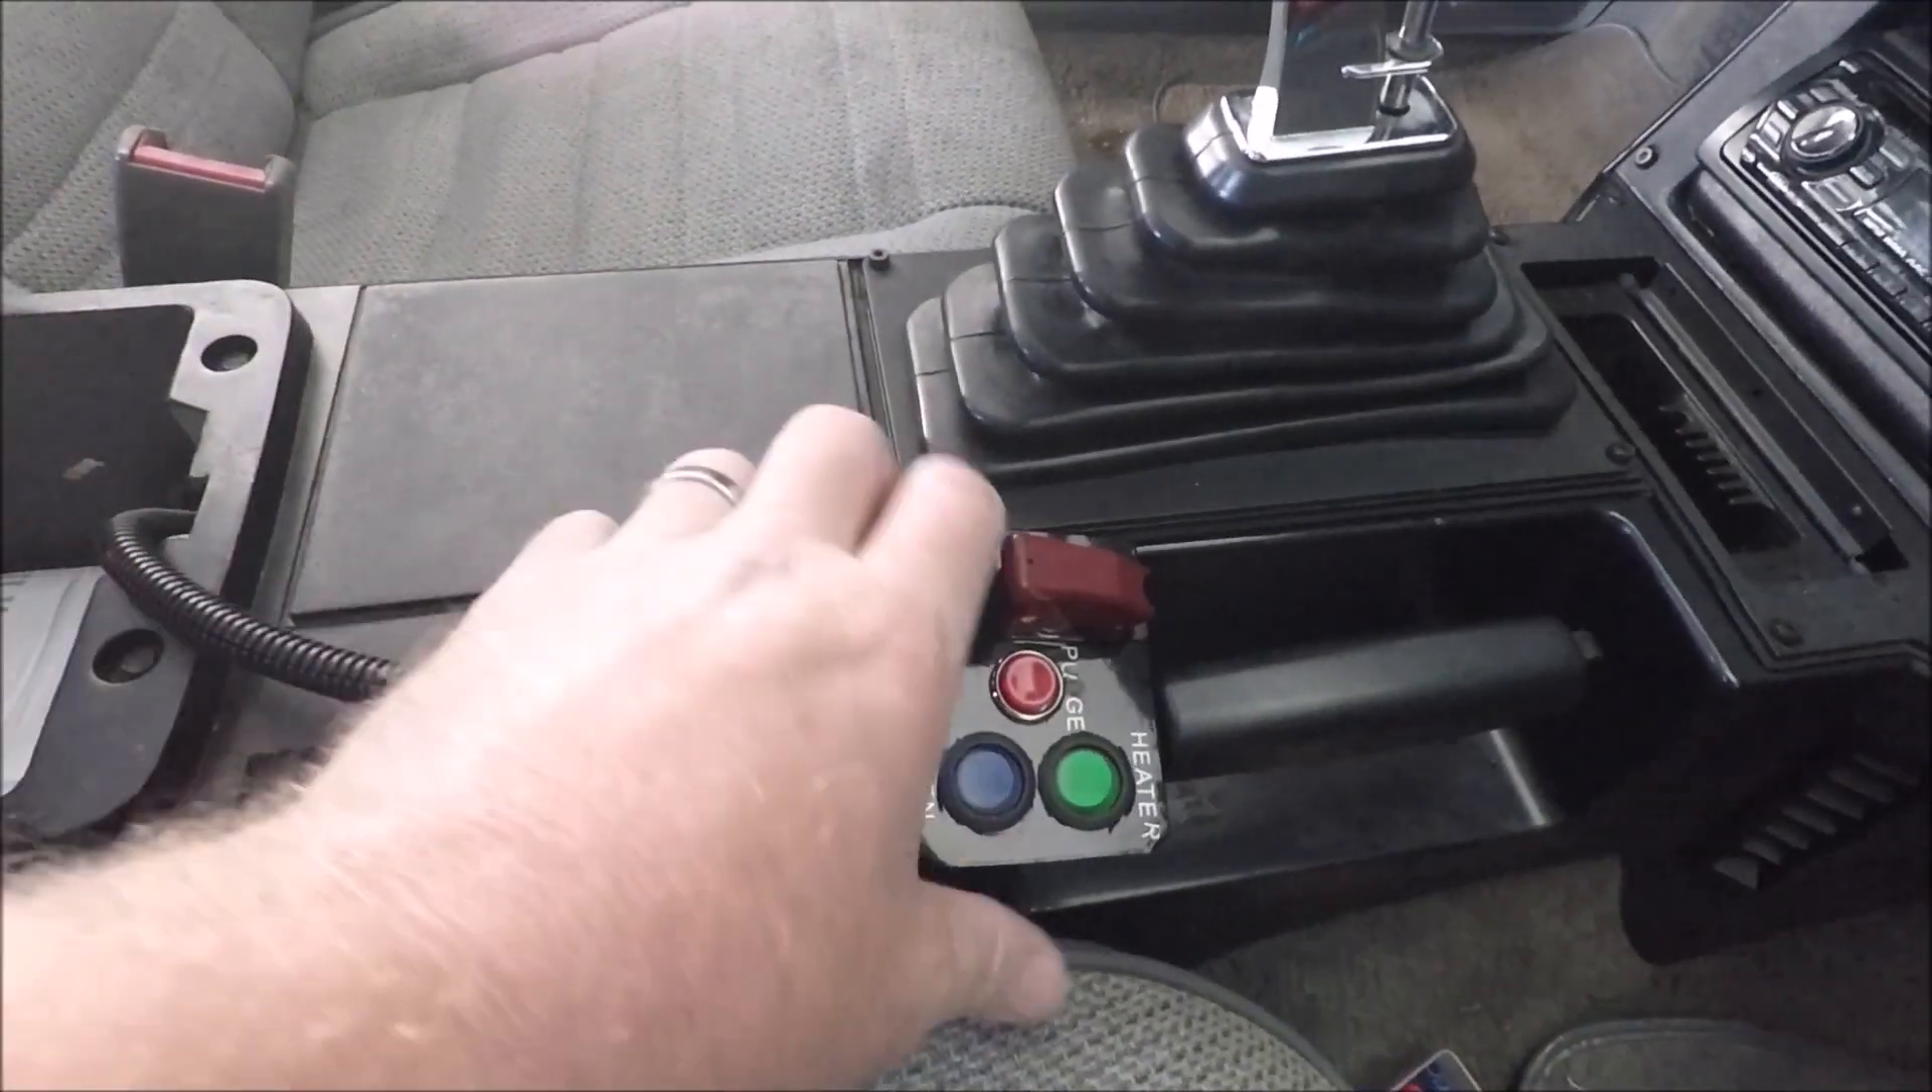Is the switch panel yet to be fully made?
No.